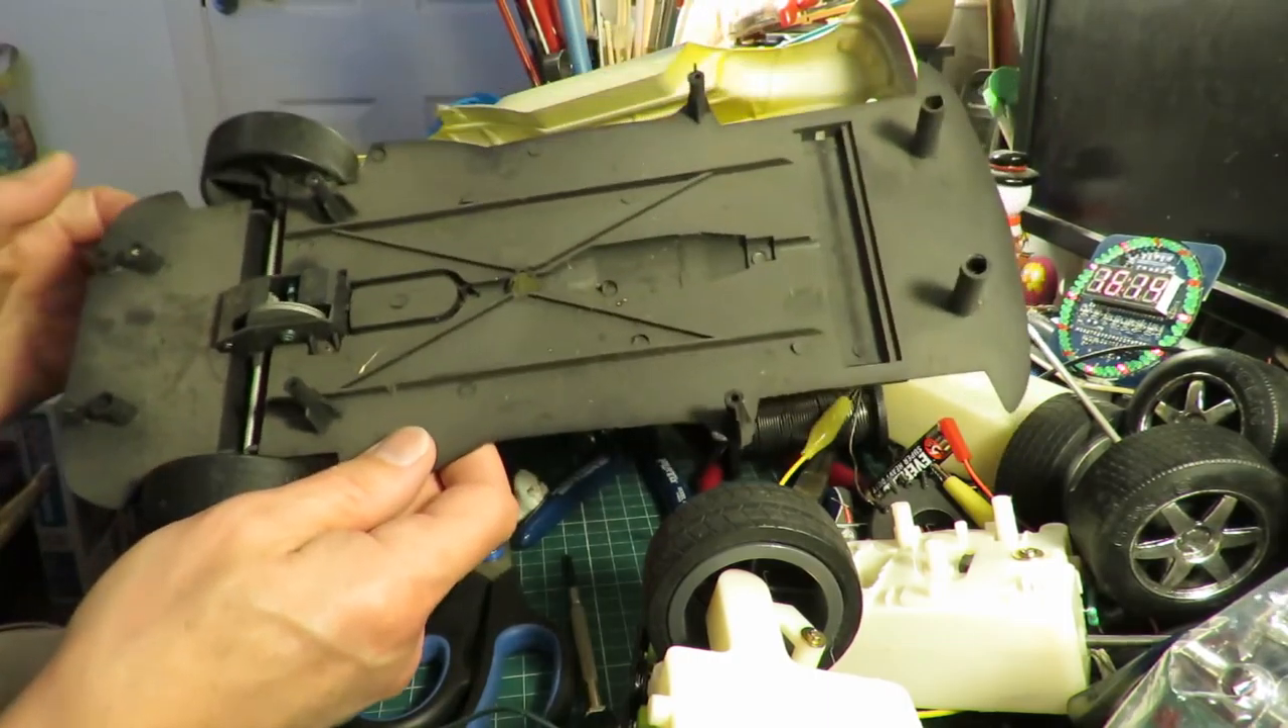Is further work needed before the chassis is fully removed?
No.